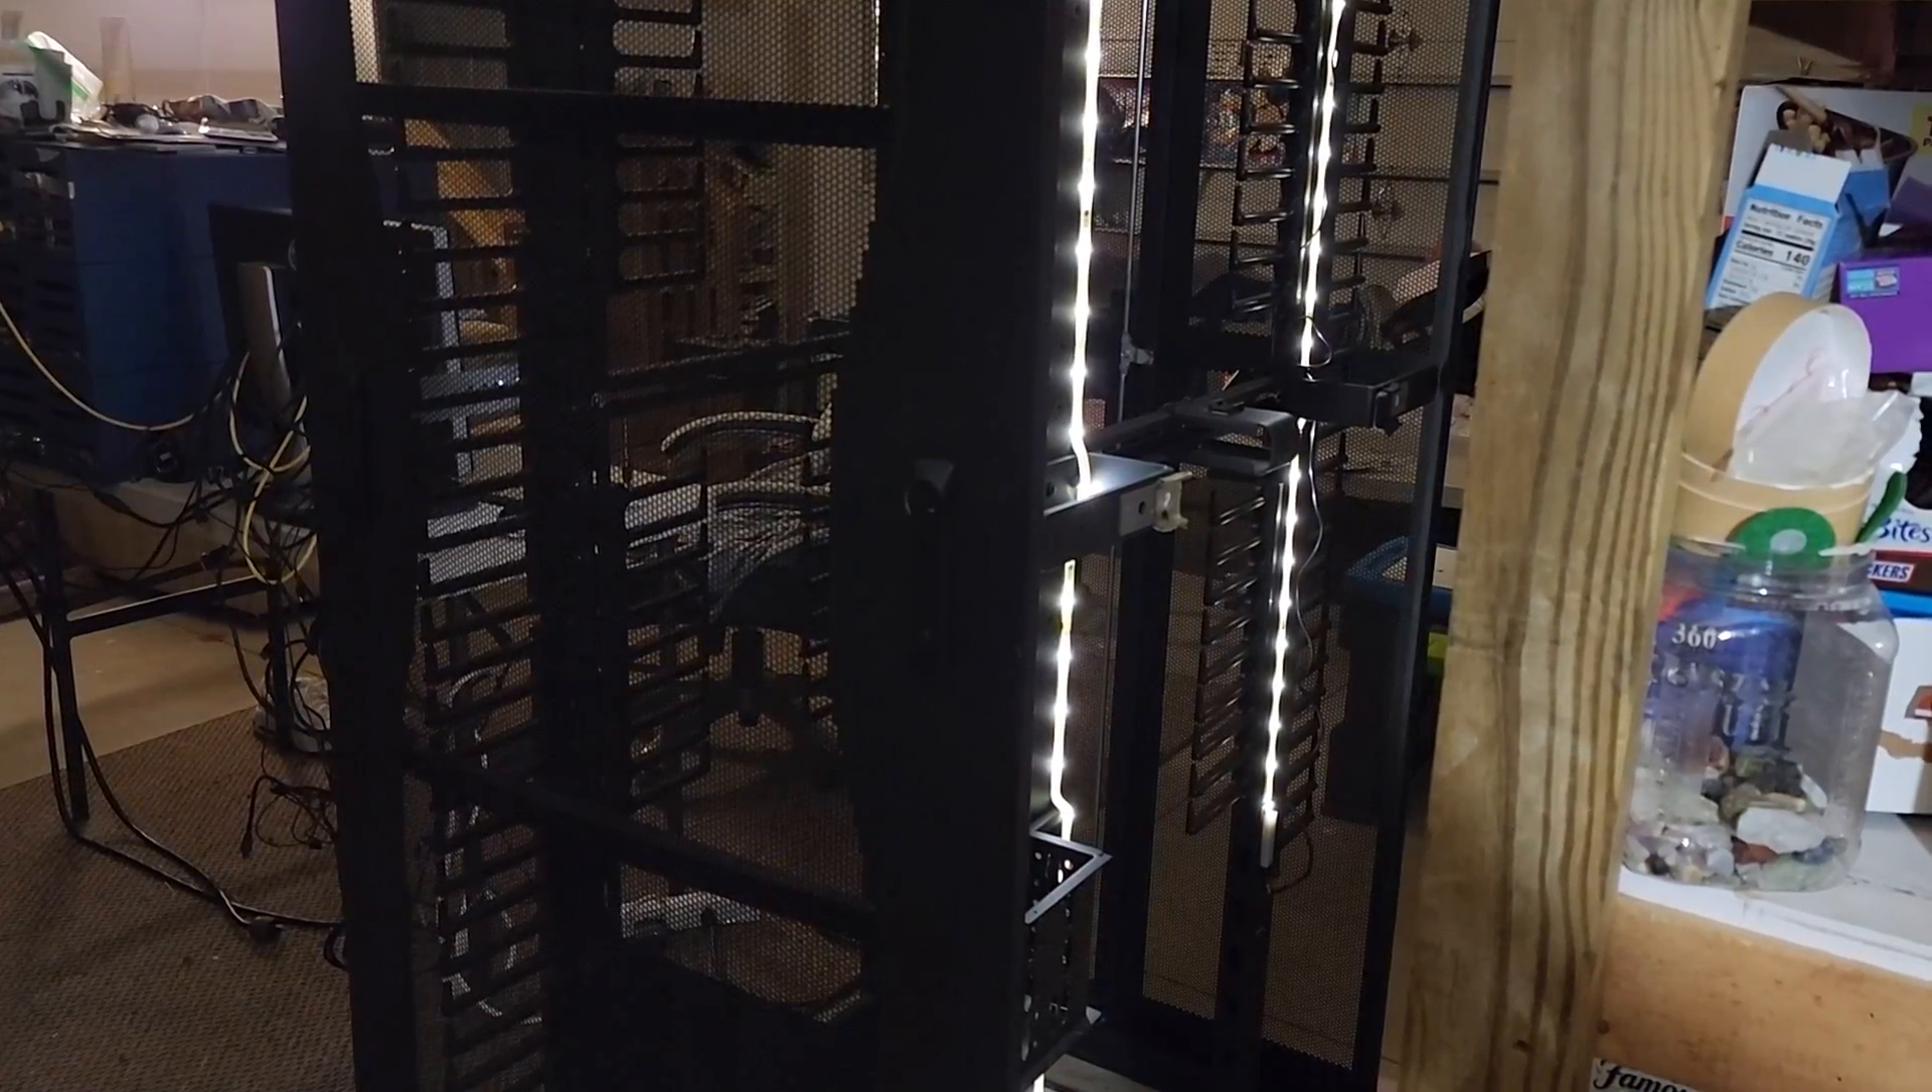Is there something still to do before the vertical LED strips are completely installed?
No.